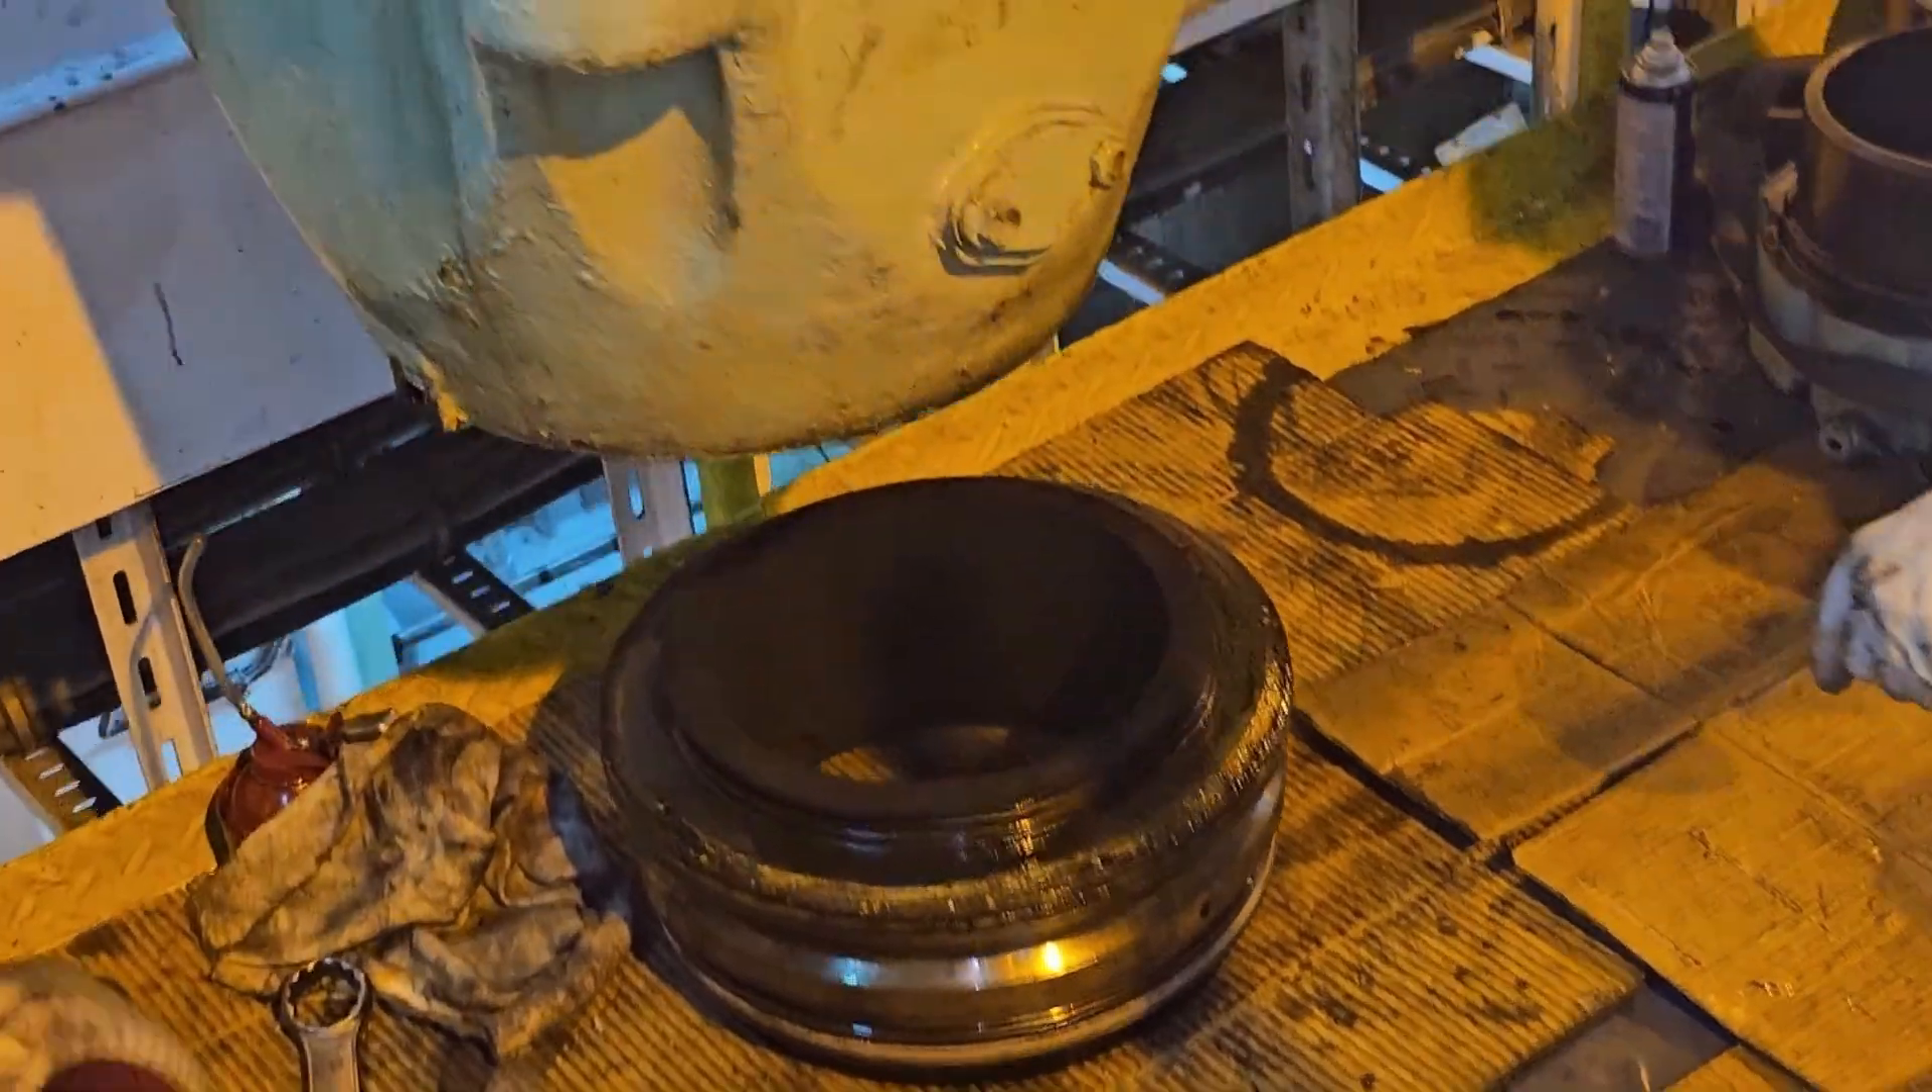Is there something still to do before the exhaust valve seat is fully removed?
No.